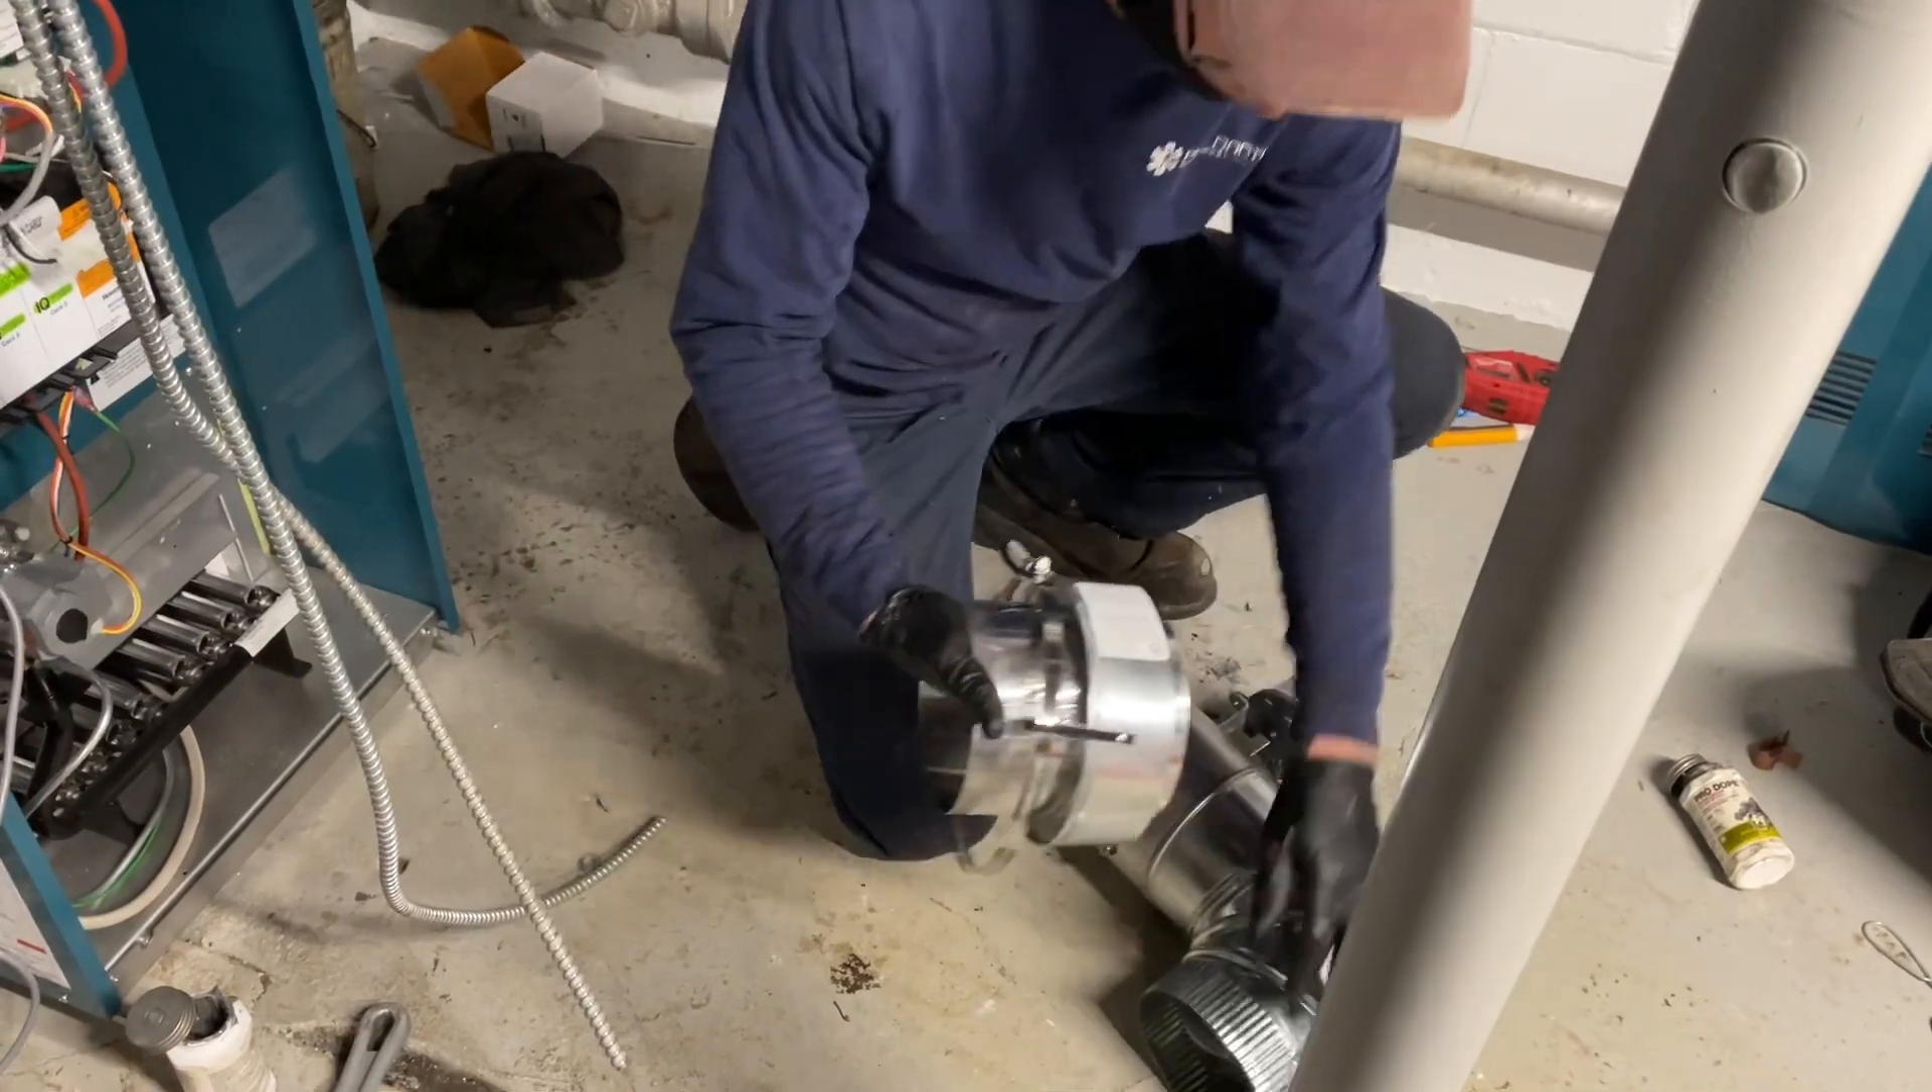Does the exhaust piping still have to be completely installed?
Yes.